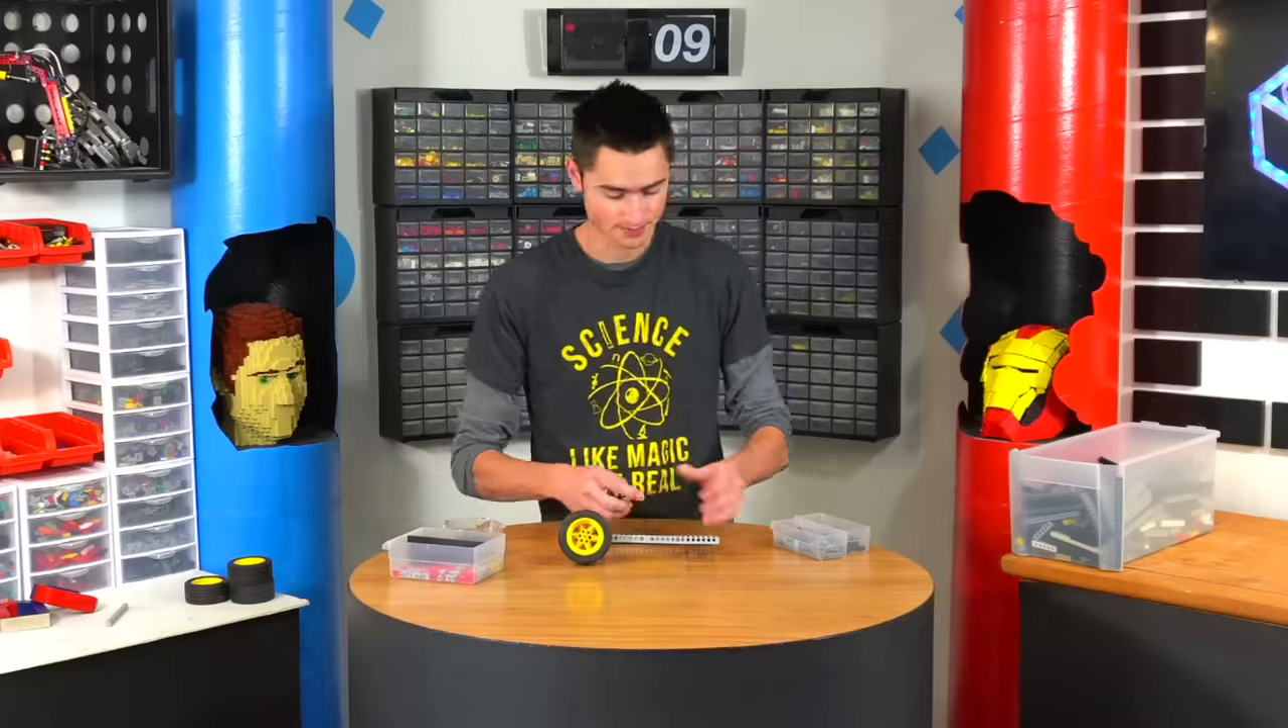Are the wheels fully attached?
No.